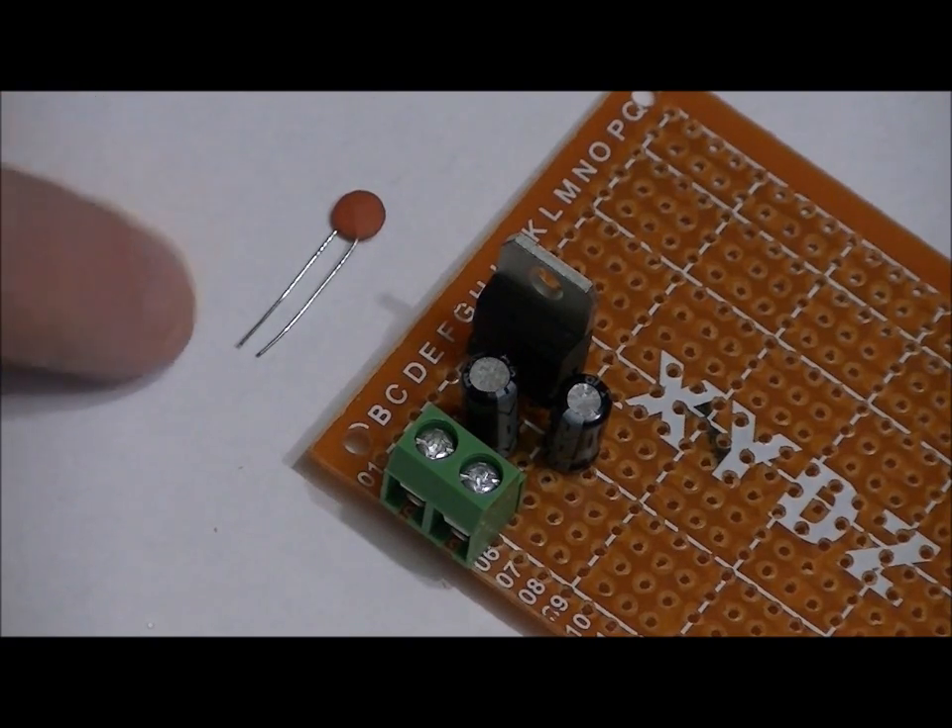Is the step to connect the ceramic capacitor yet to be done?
Yes.